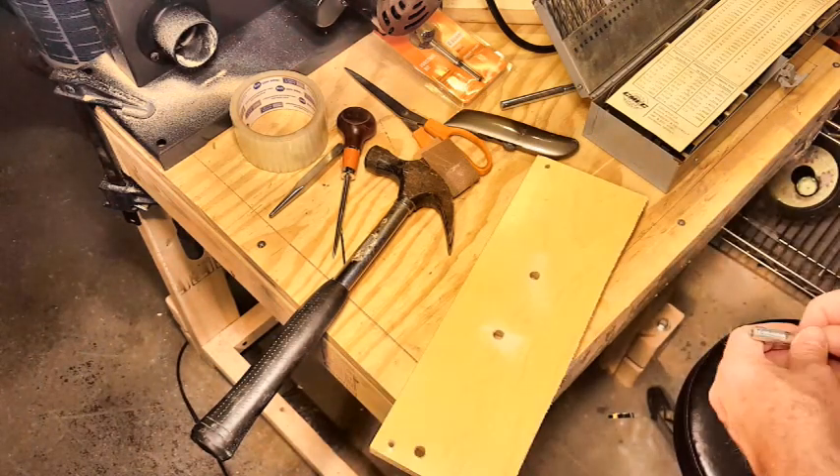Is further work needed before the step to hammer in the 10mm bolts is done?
Yes.